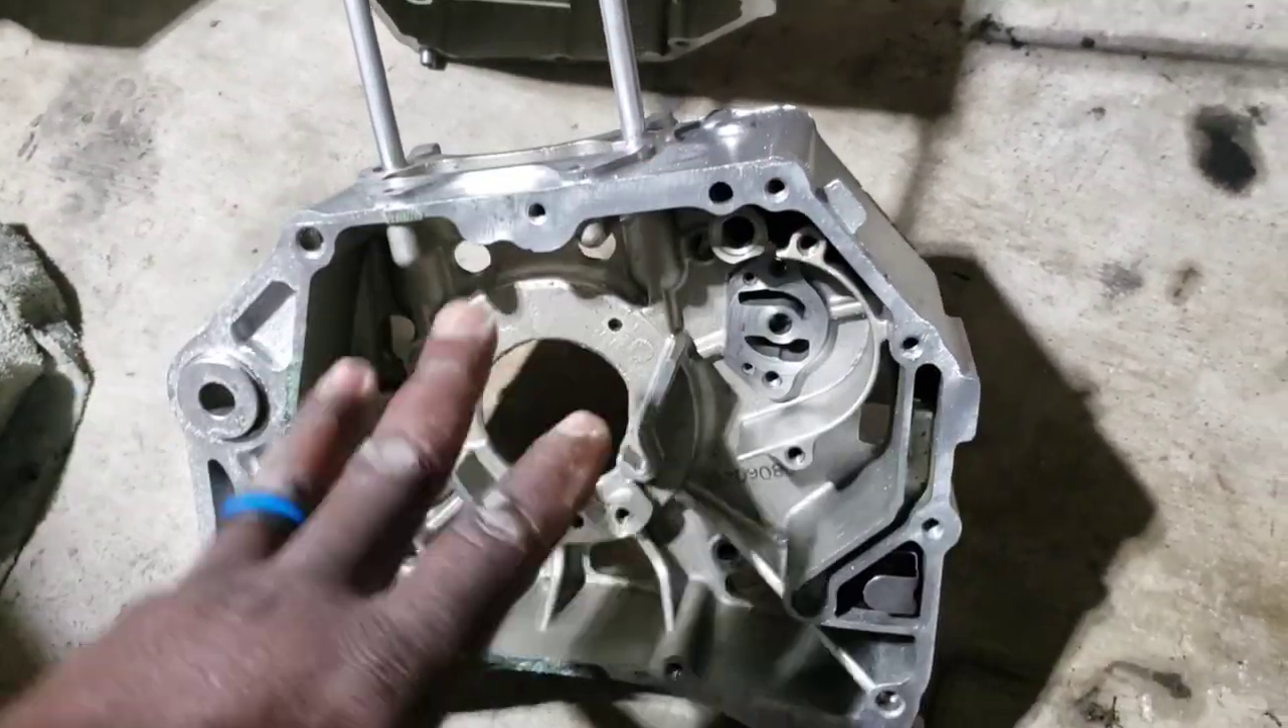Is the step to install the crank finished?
No.